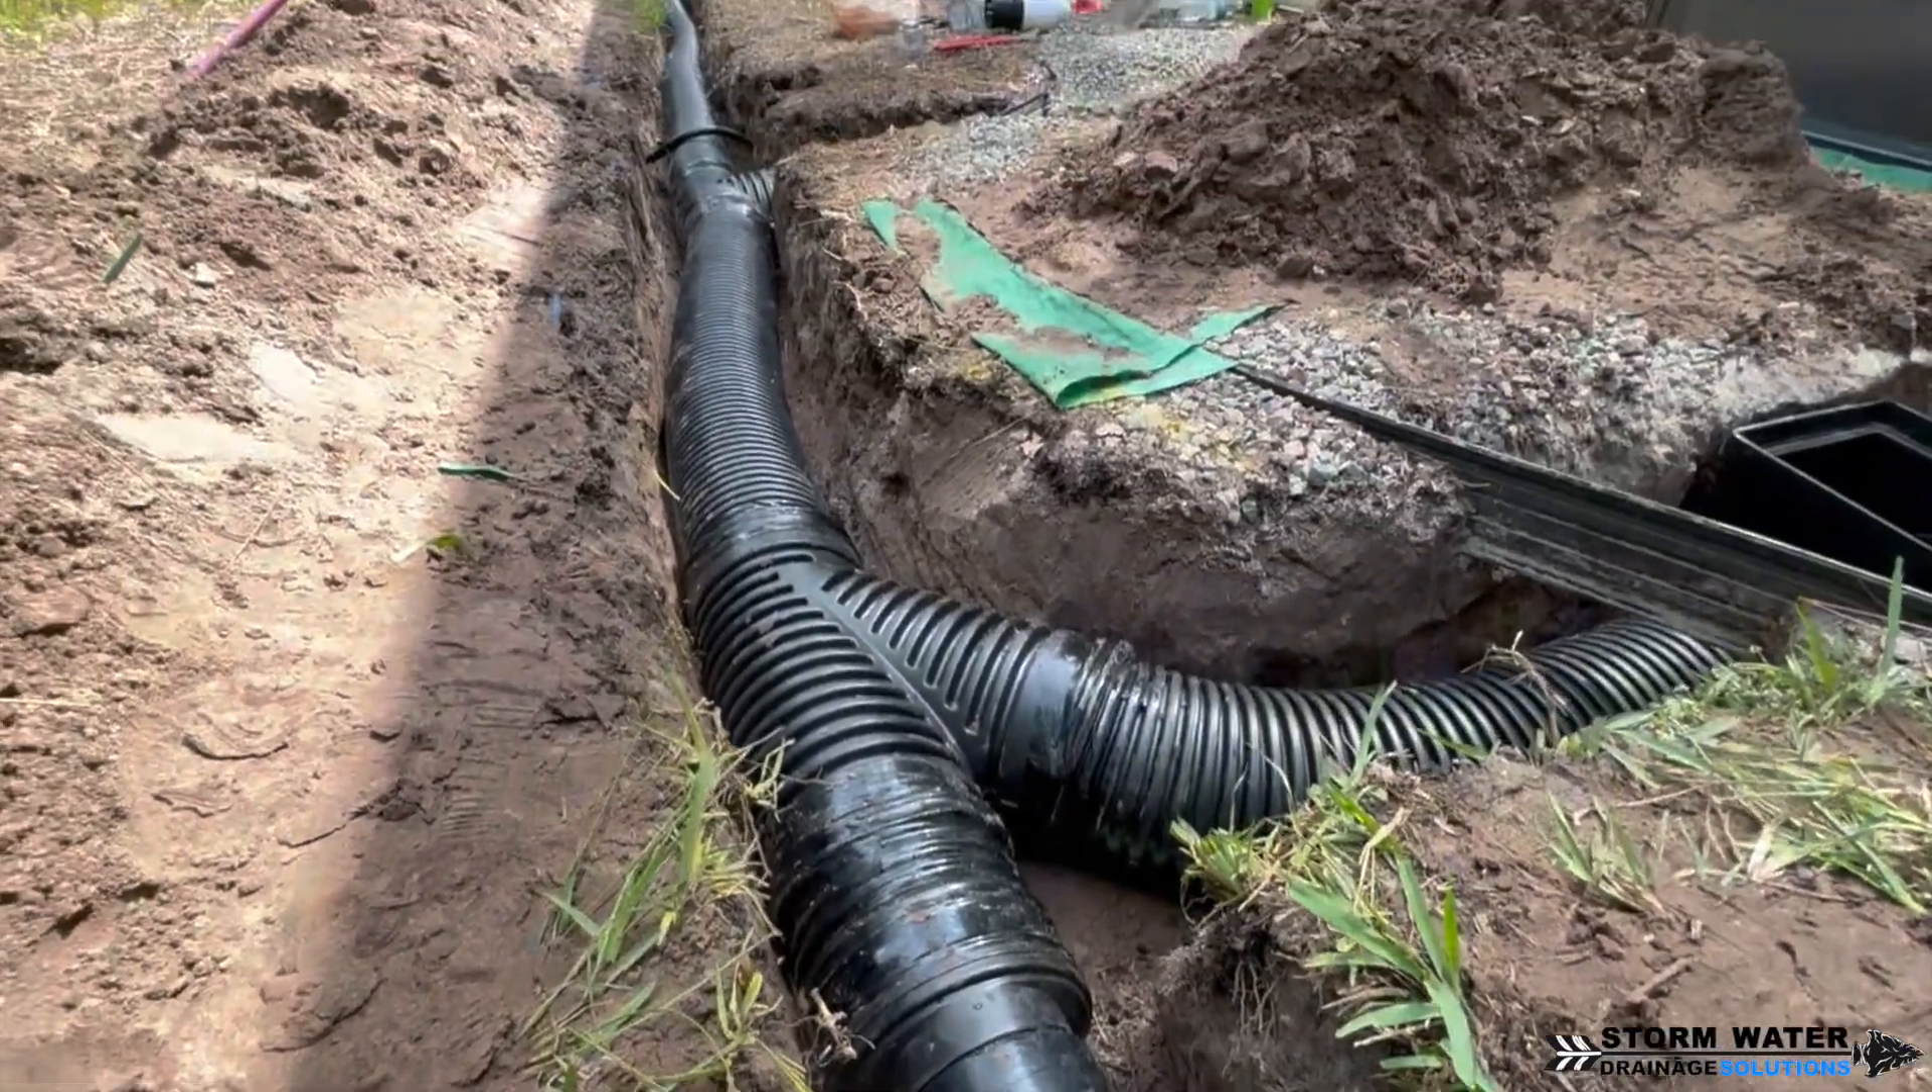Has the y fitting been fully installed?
Yes.